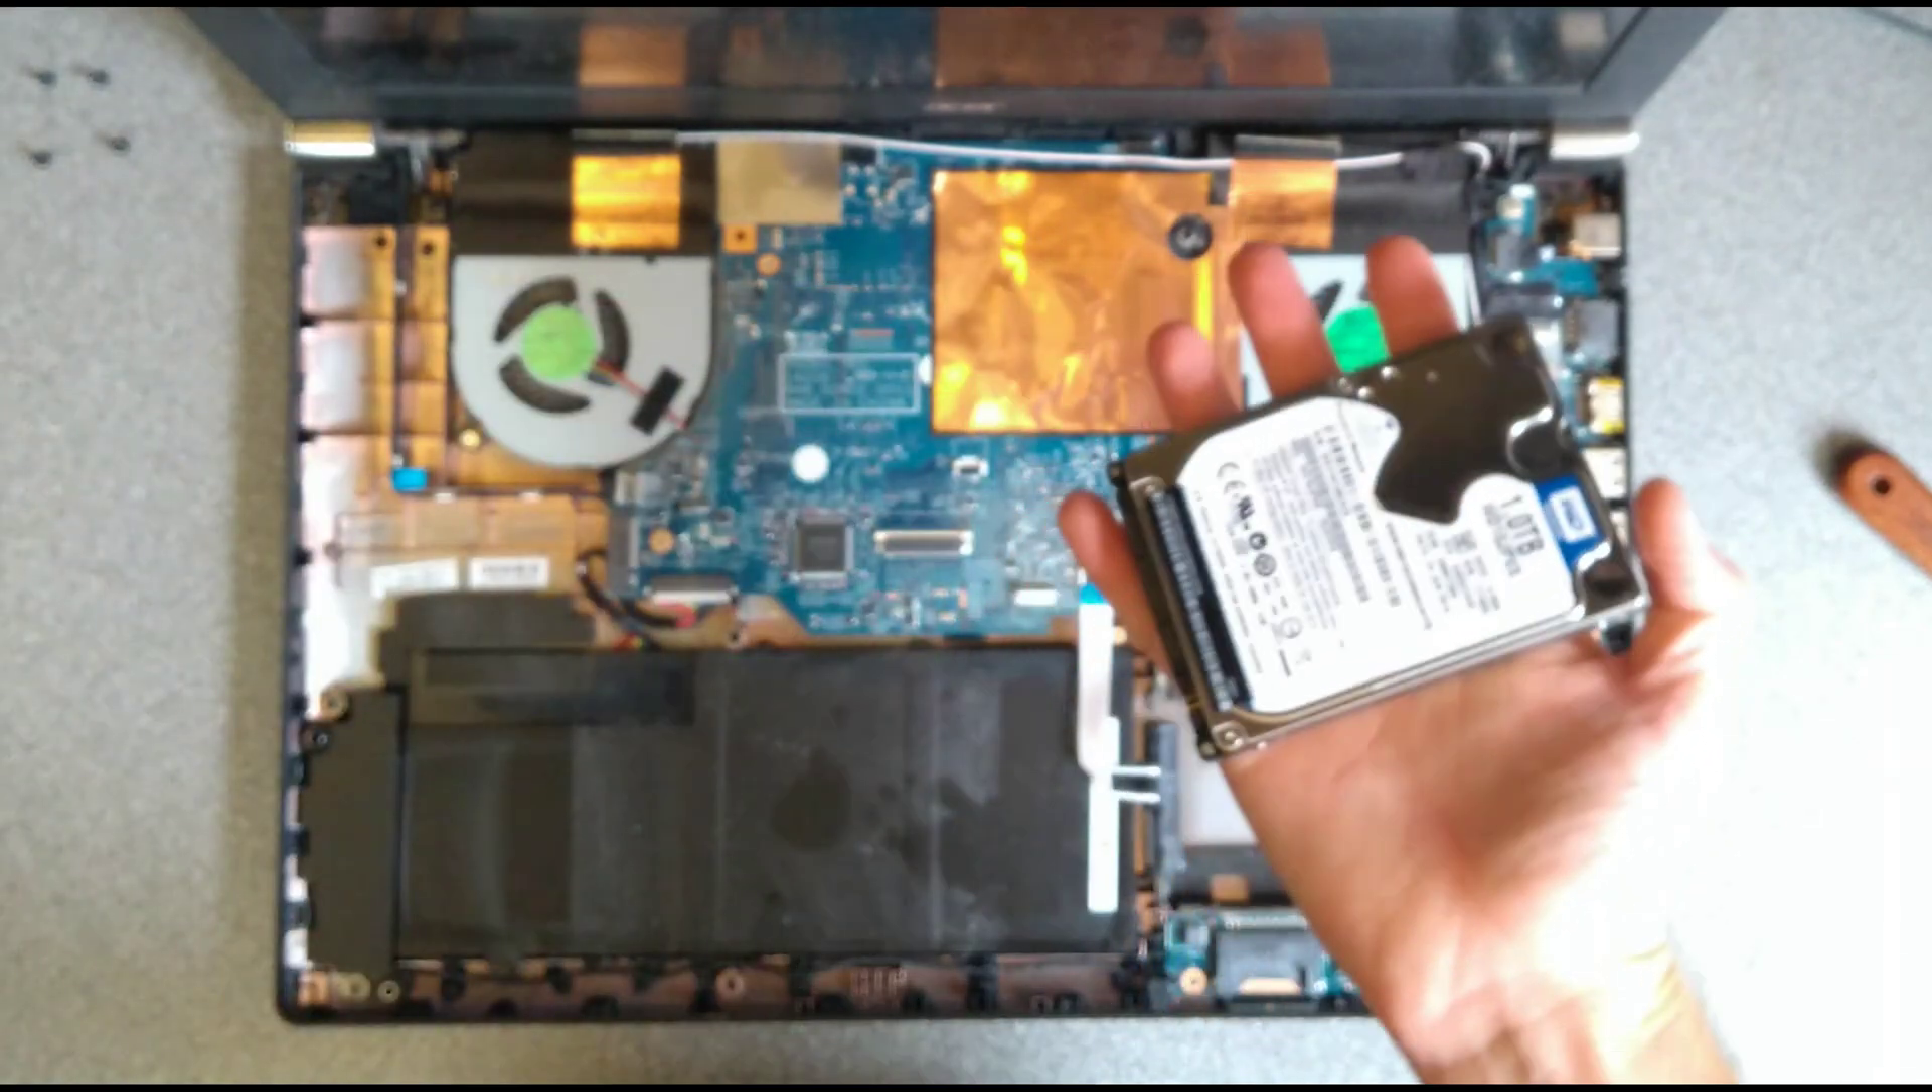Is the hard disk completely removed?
Yes.